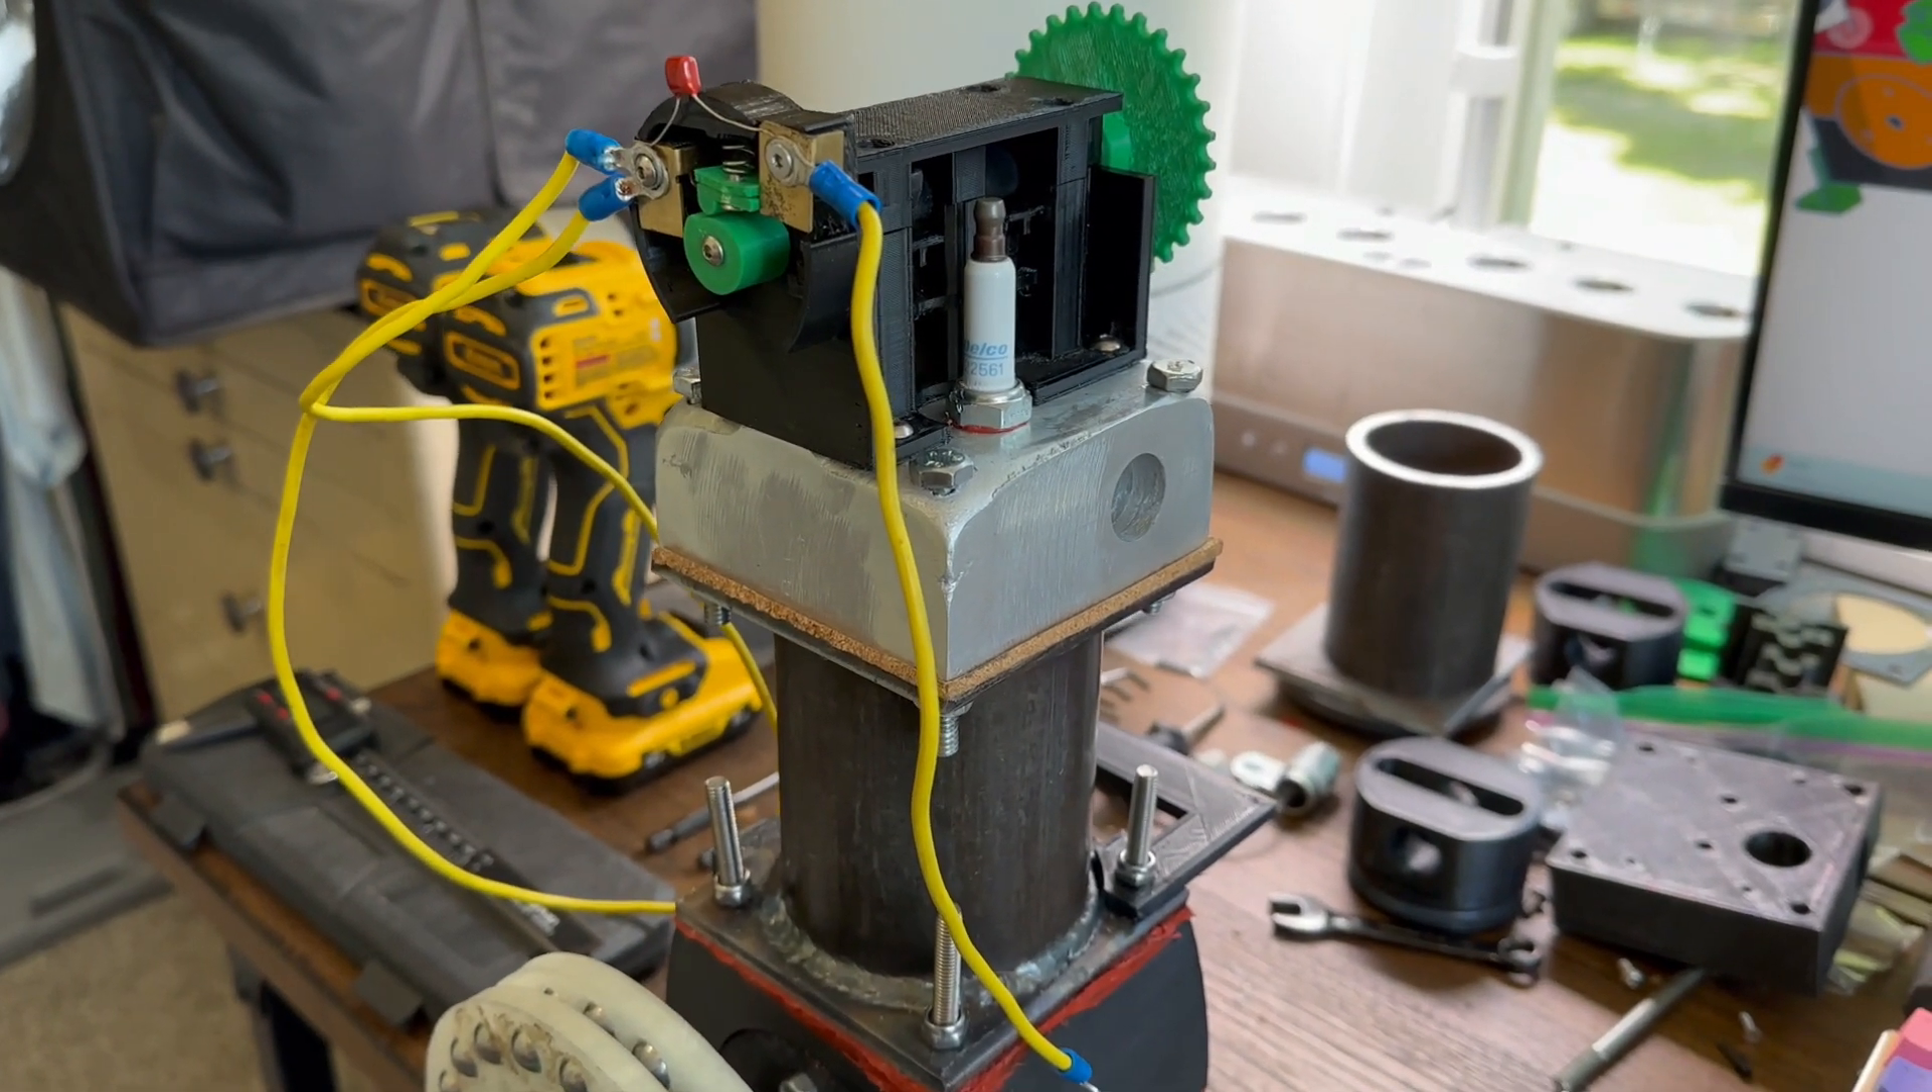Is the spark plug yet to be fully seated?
No.